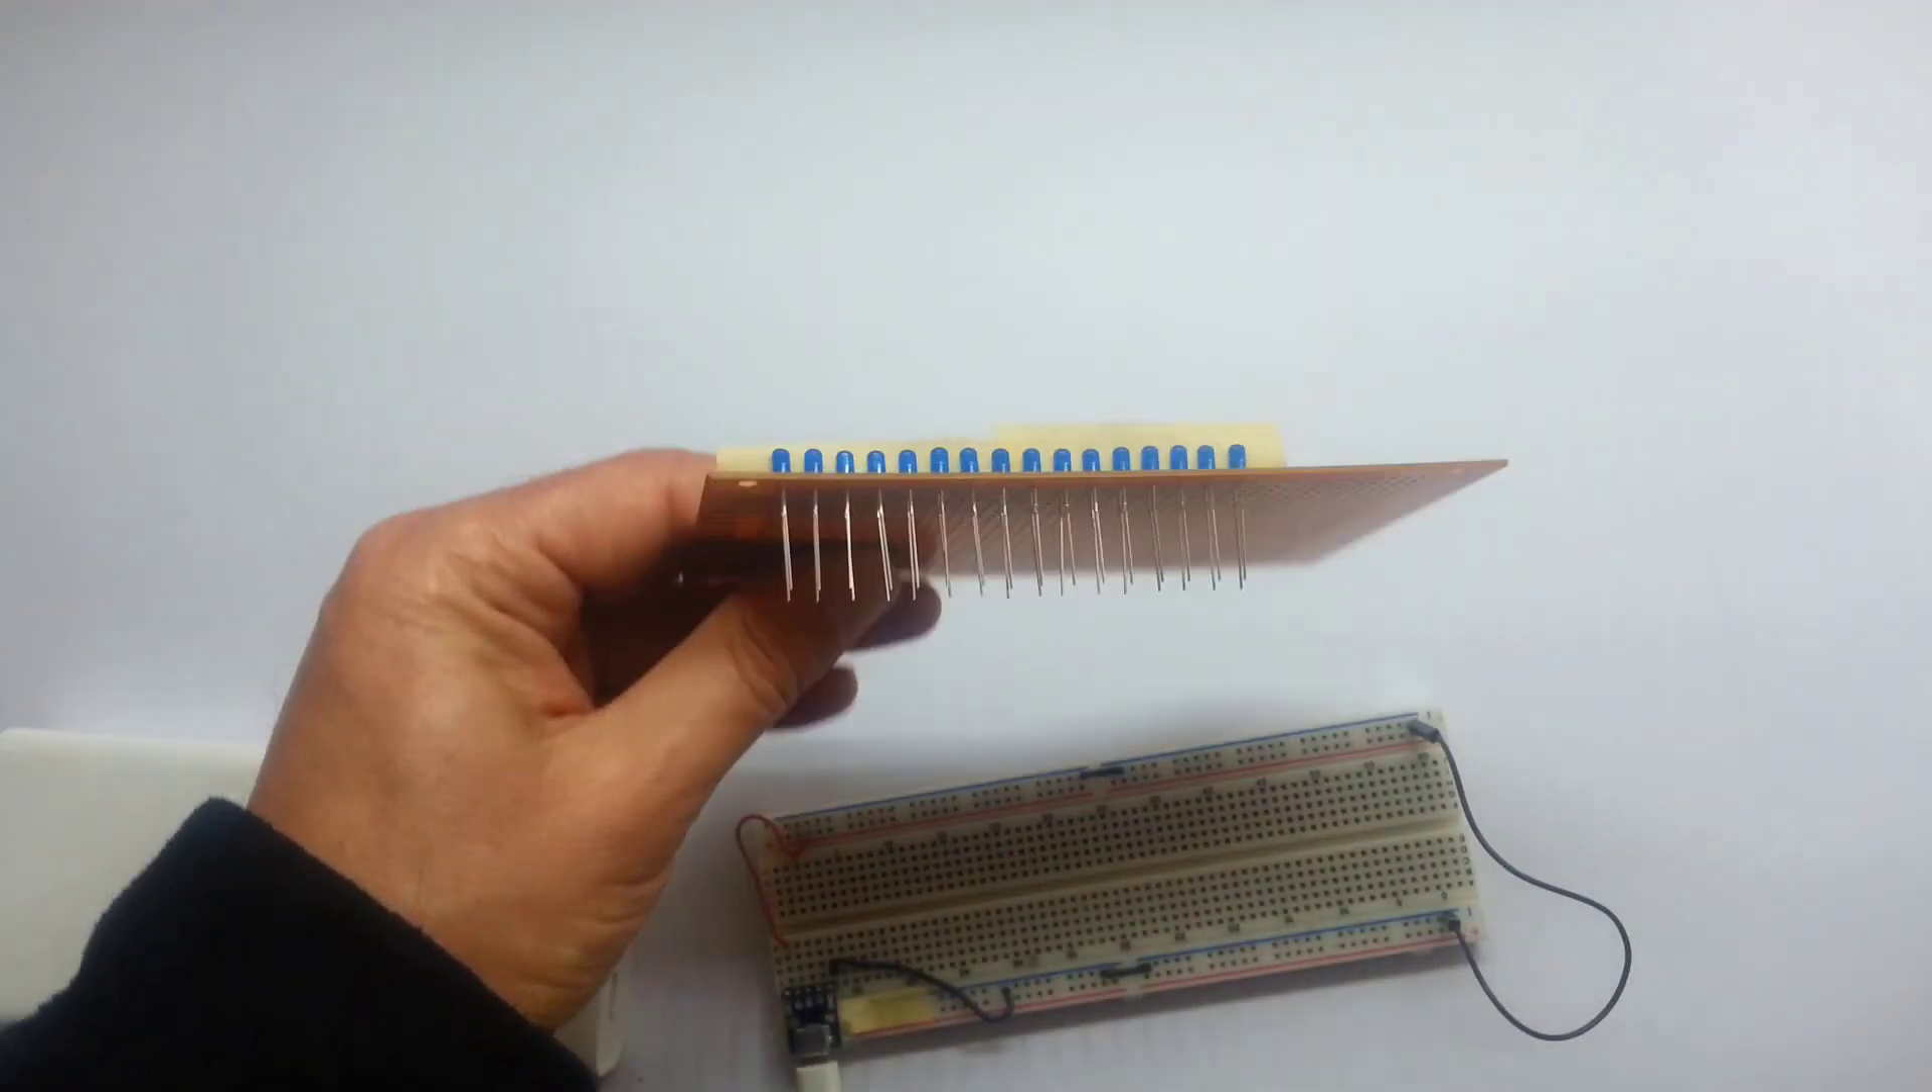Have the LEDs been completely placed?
Yes.